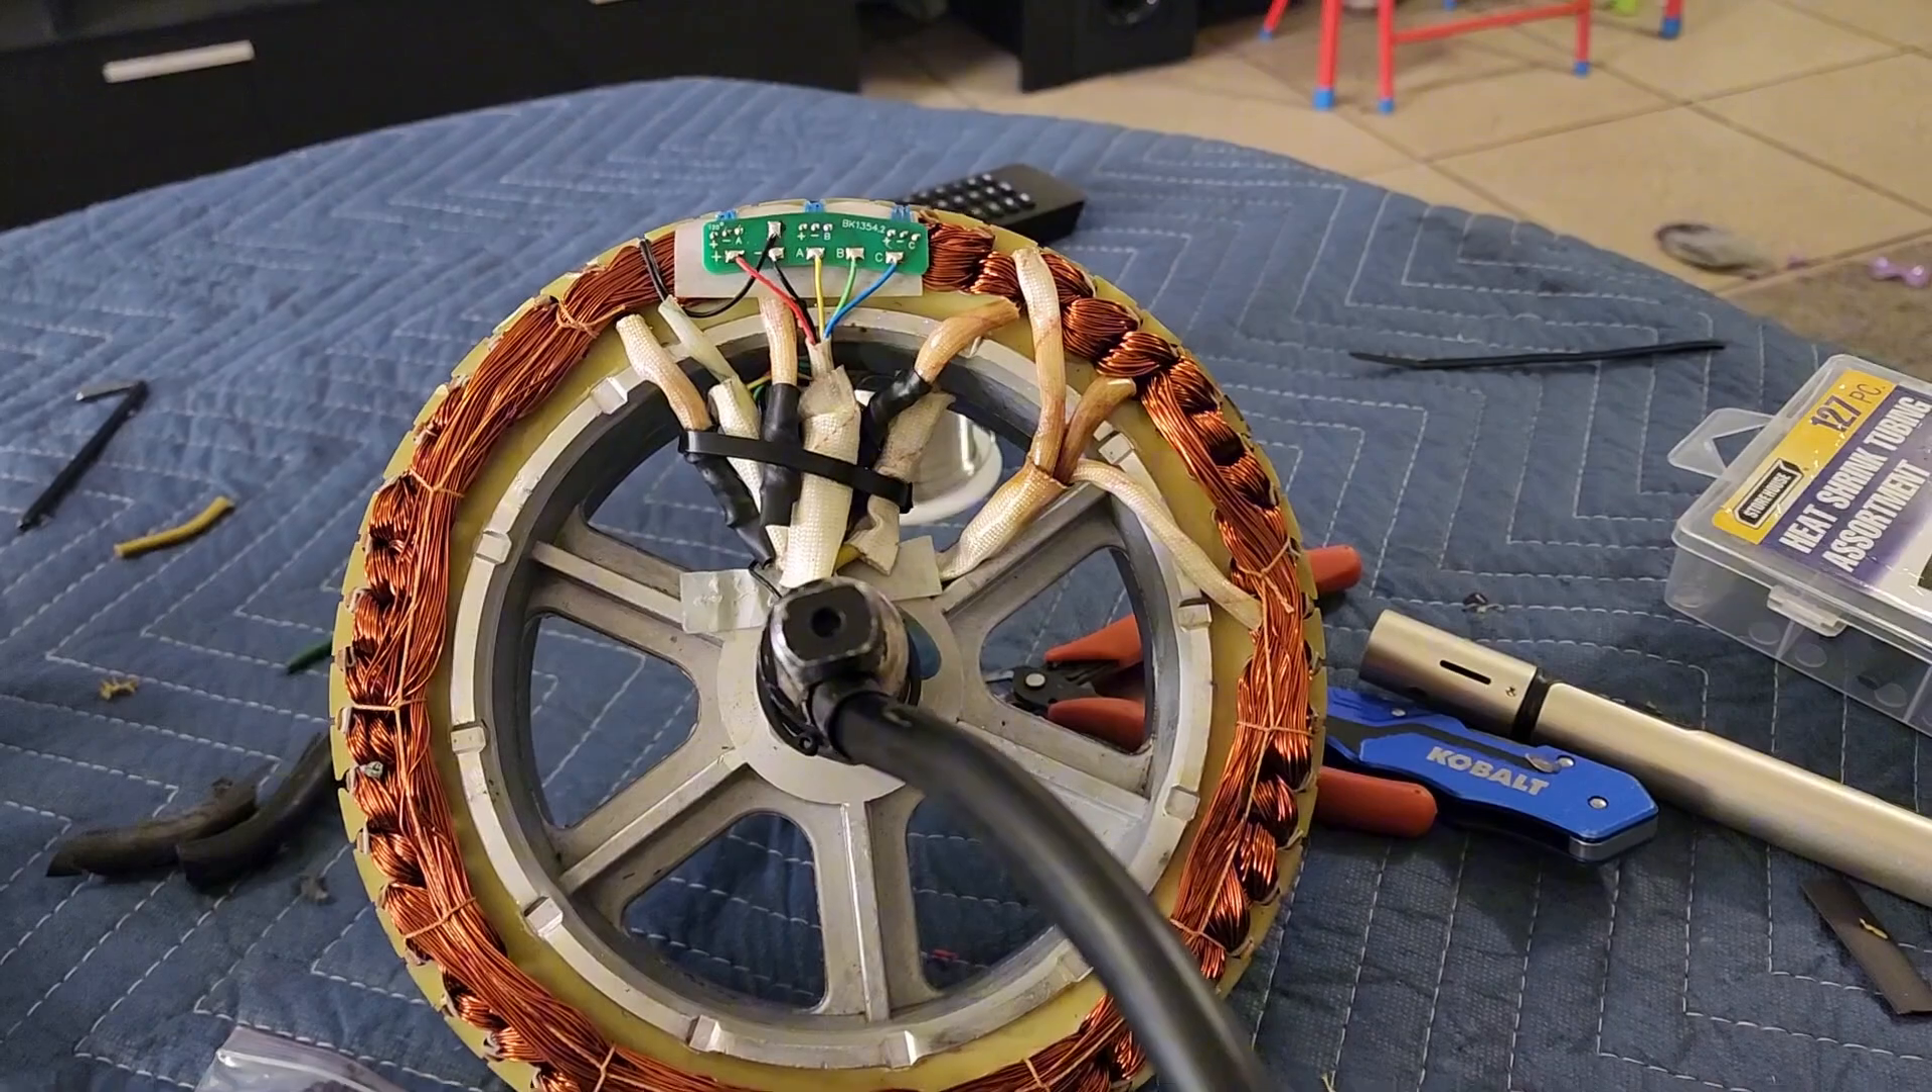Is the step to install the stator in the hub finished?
No.